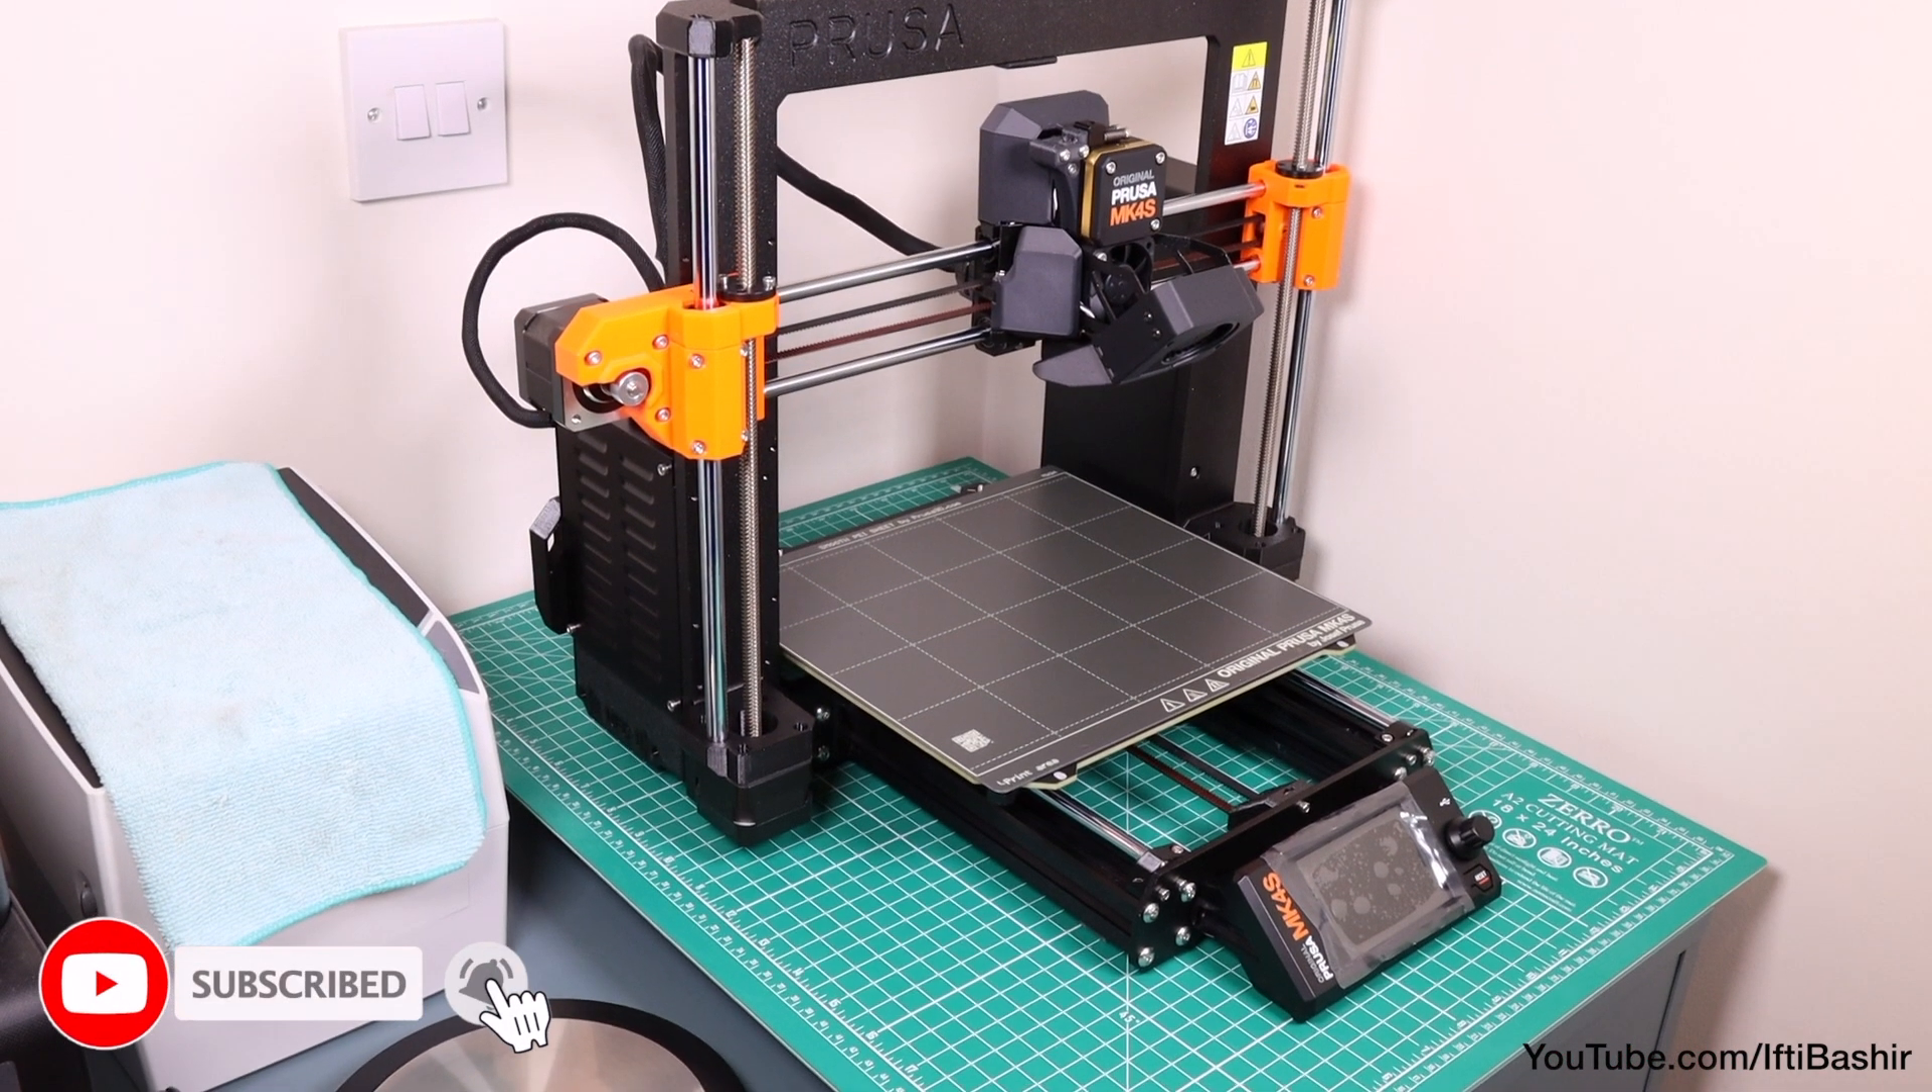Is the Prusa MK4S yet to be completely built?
No.